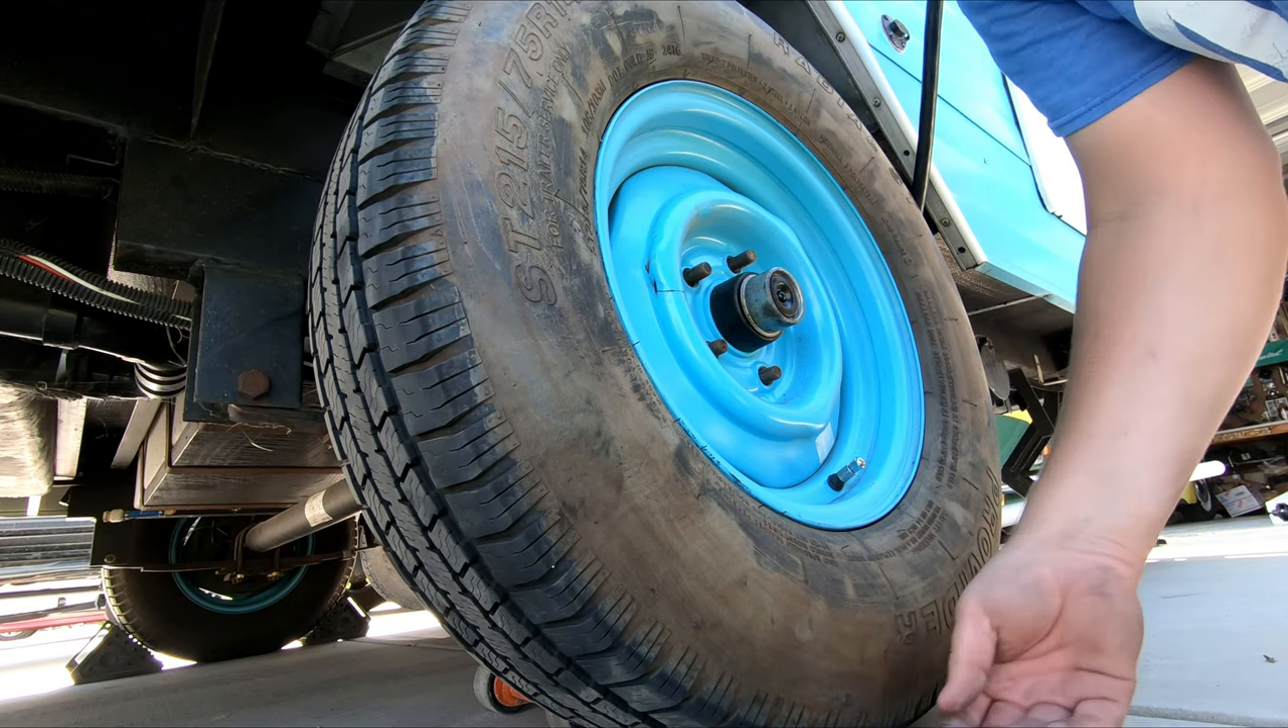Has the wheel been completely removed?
No.